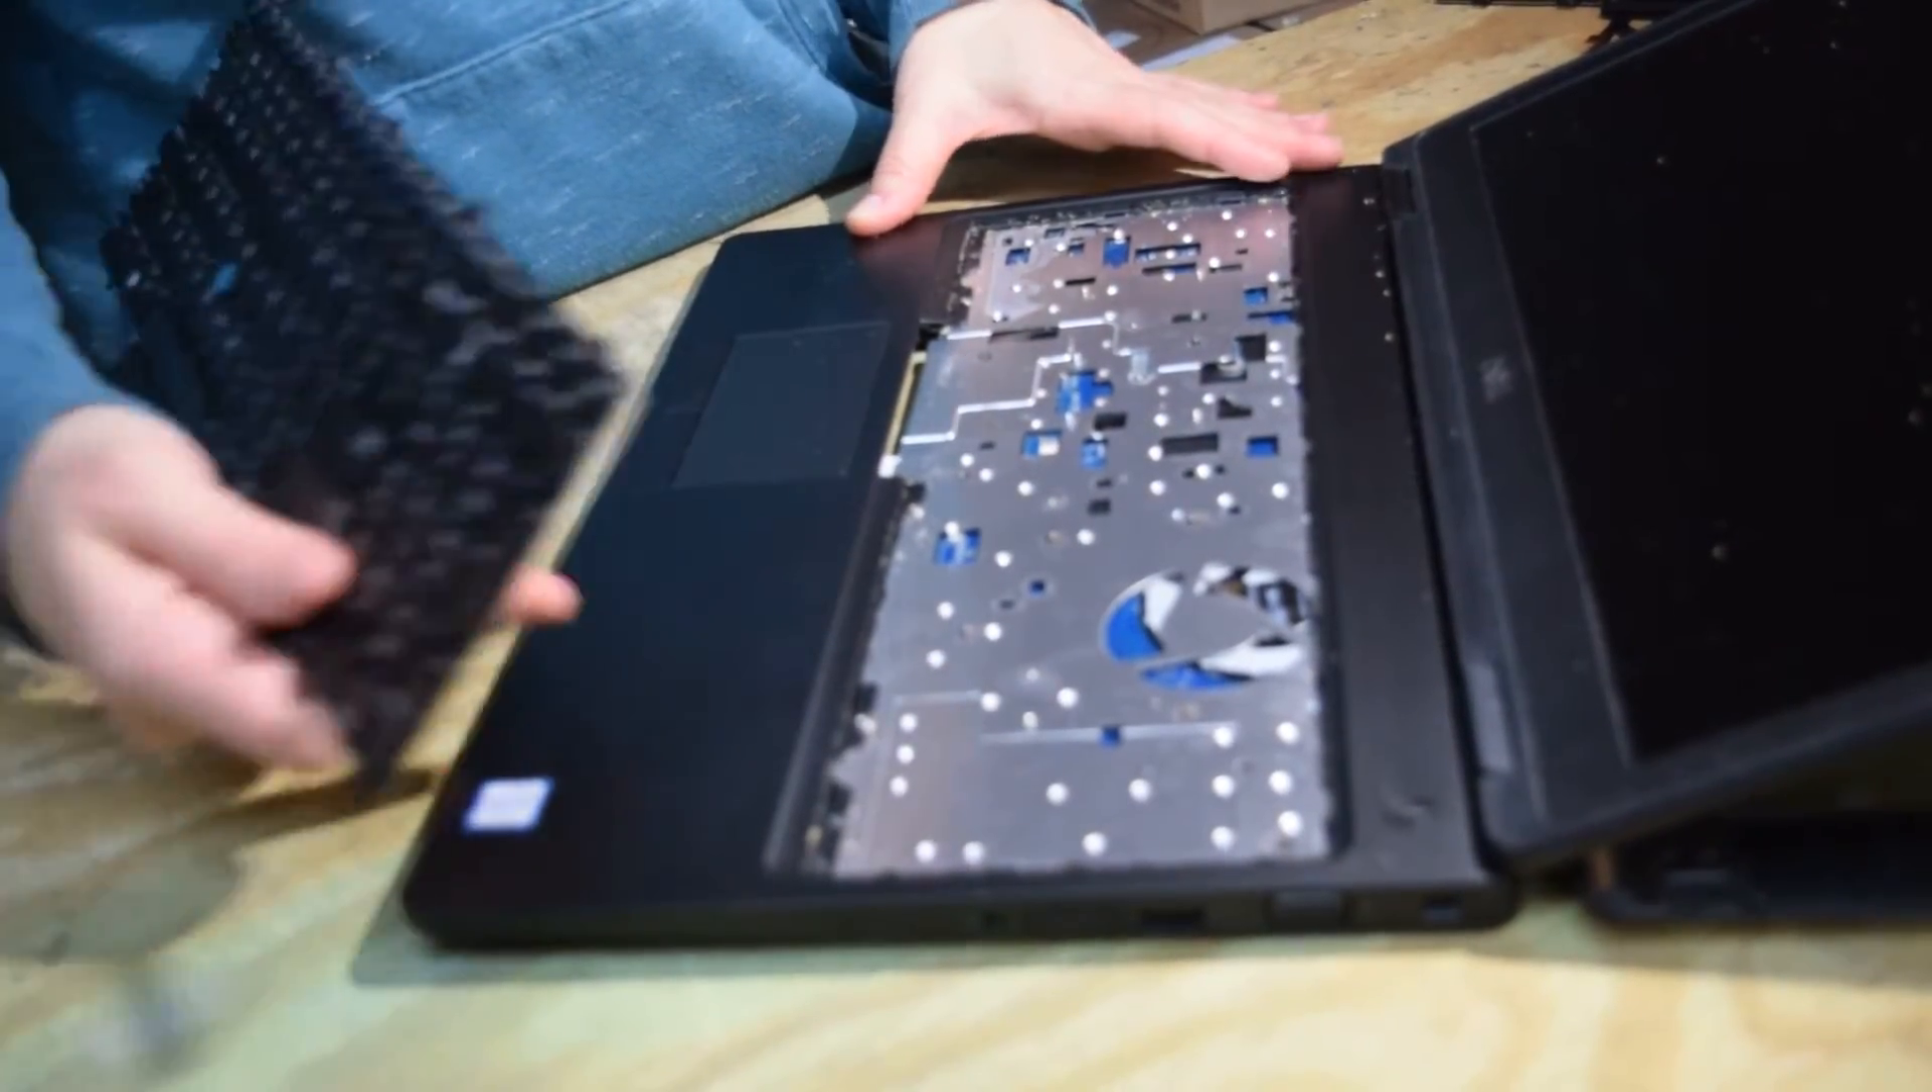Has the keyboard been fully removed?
Yes.